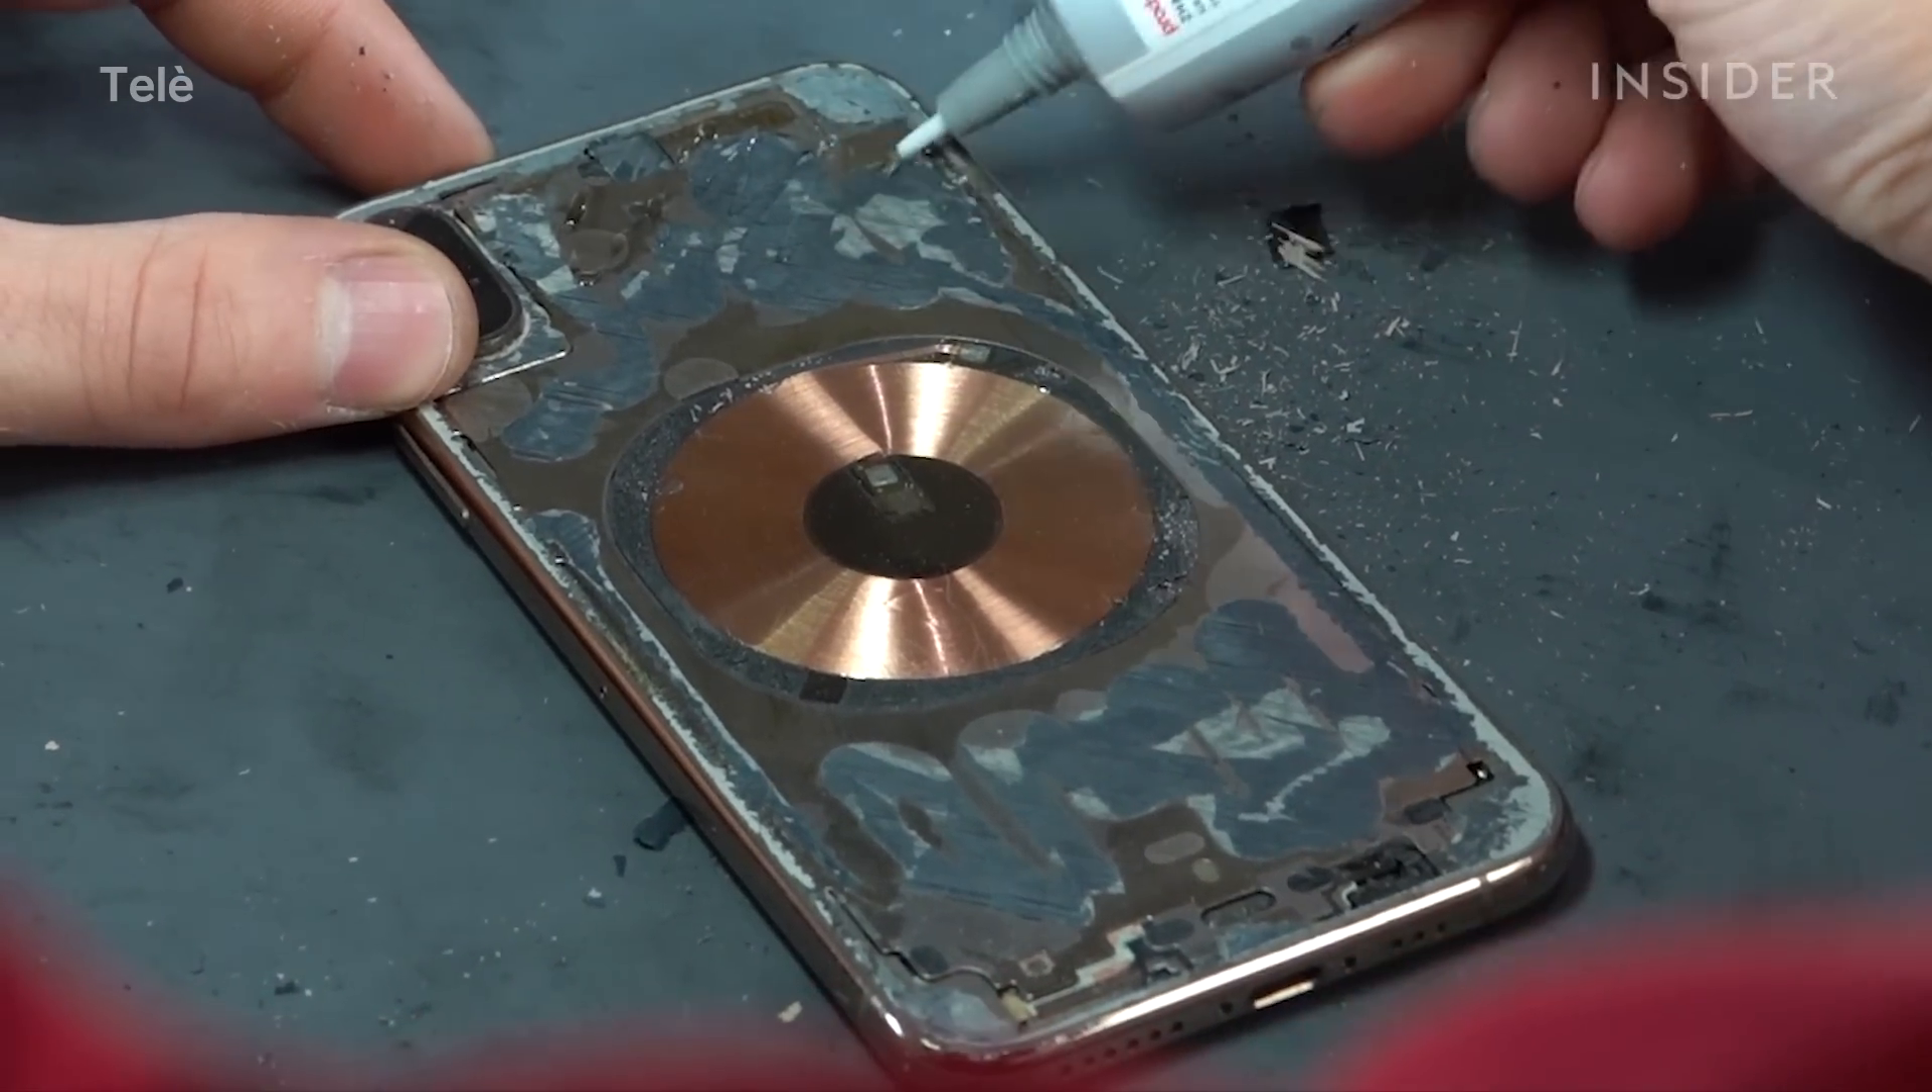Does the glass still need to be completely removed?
No.